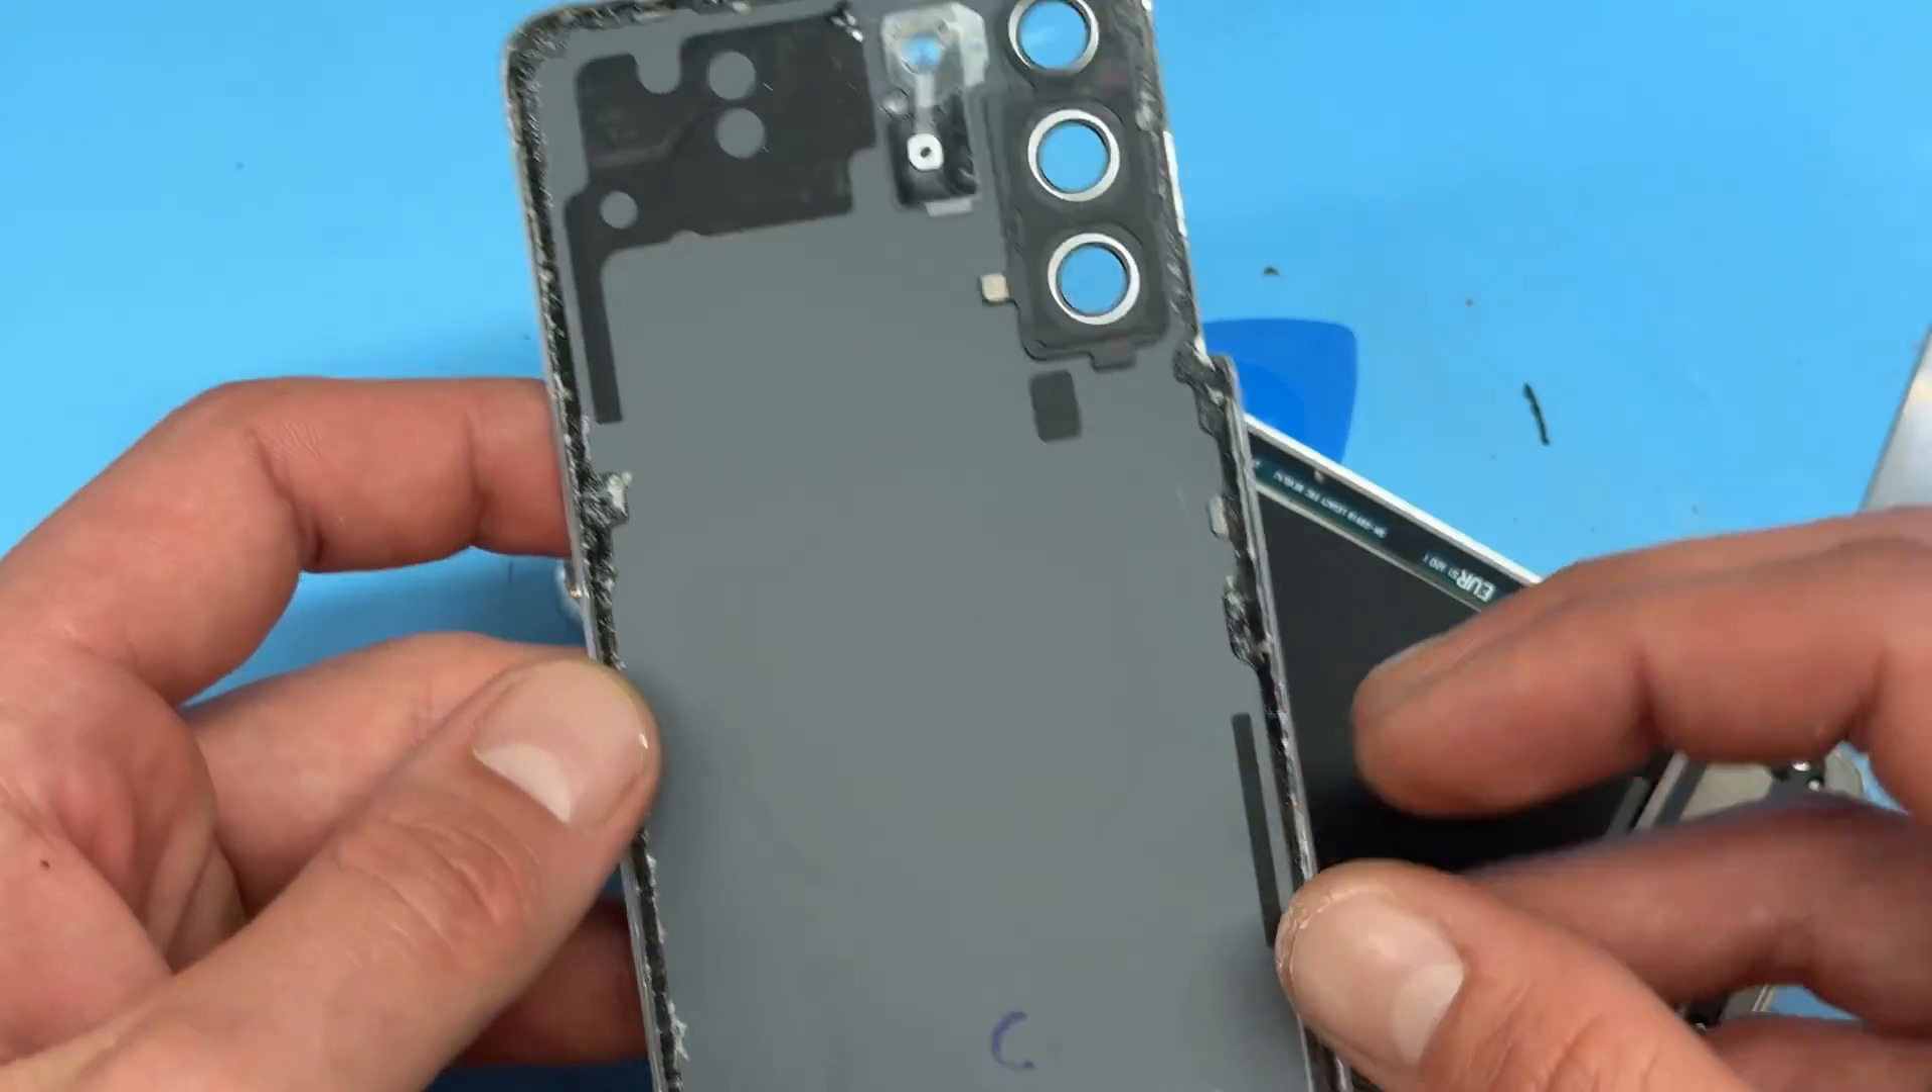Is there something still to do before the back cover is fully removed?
No.